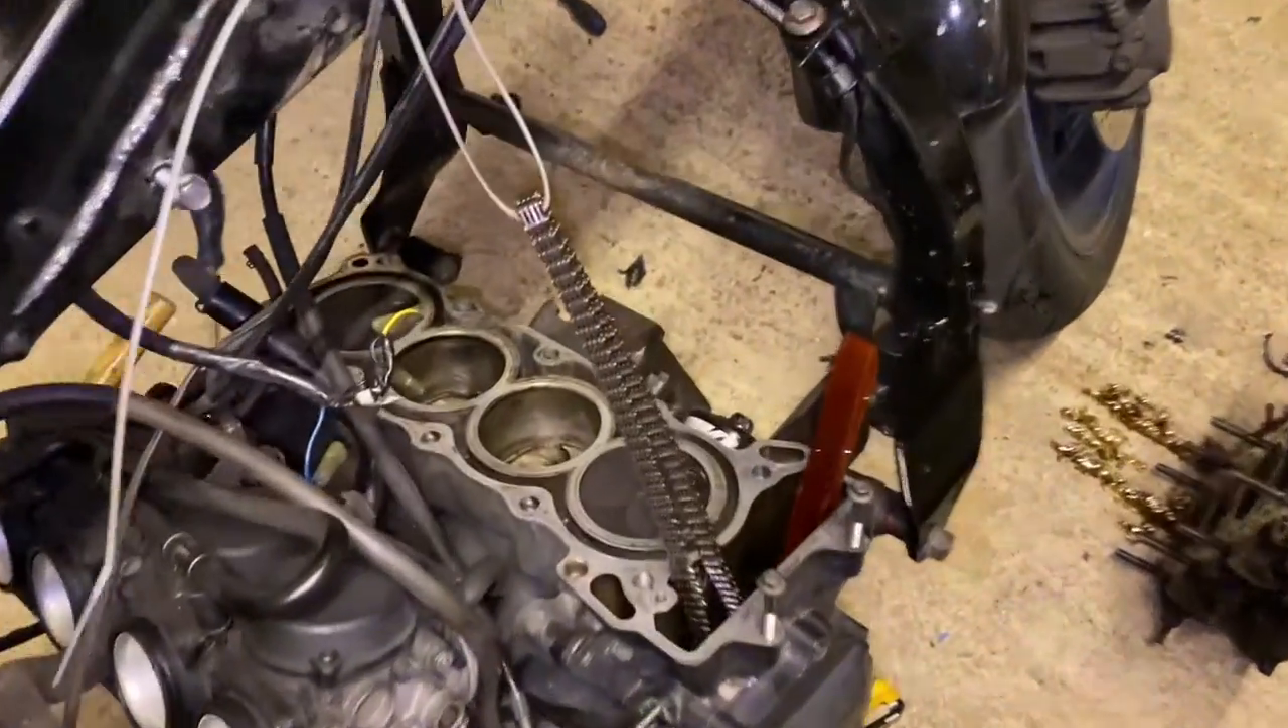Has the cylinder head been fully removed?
Yes.